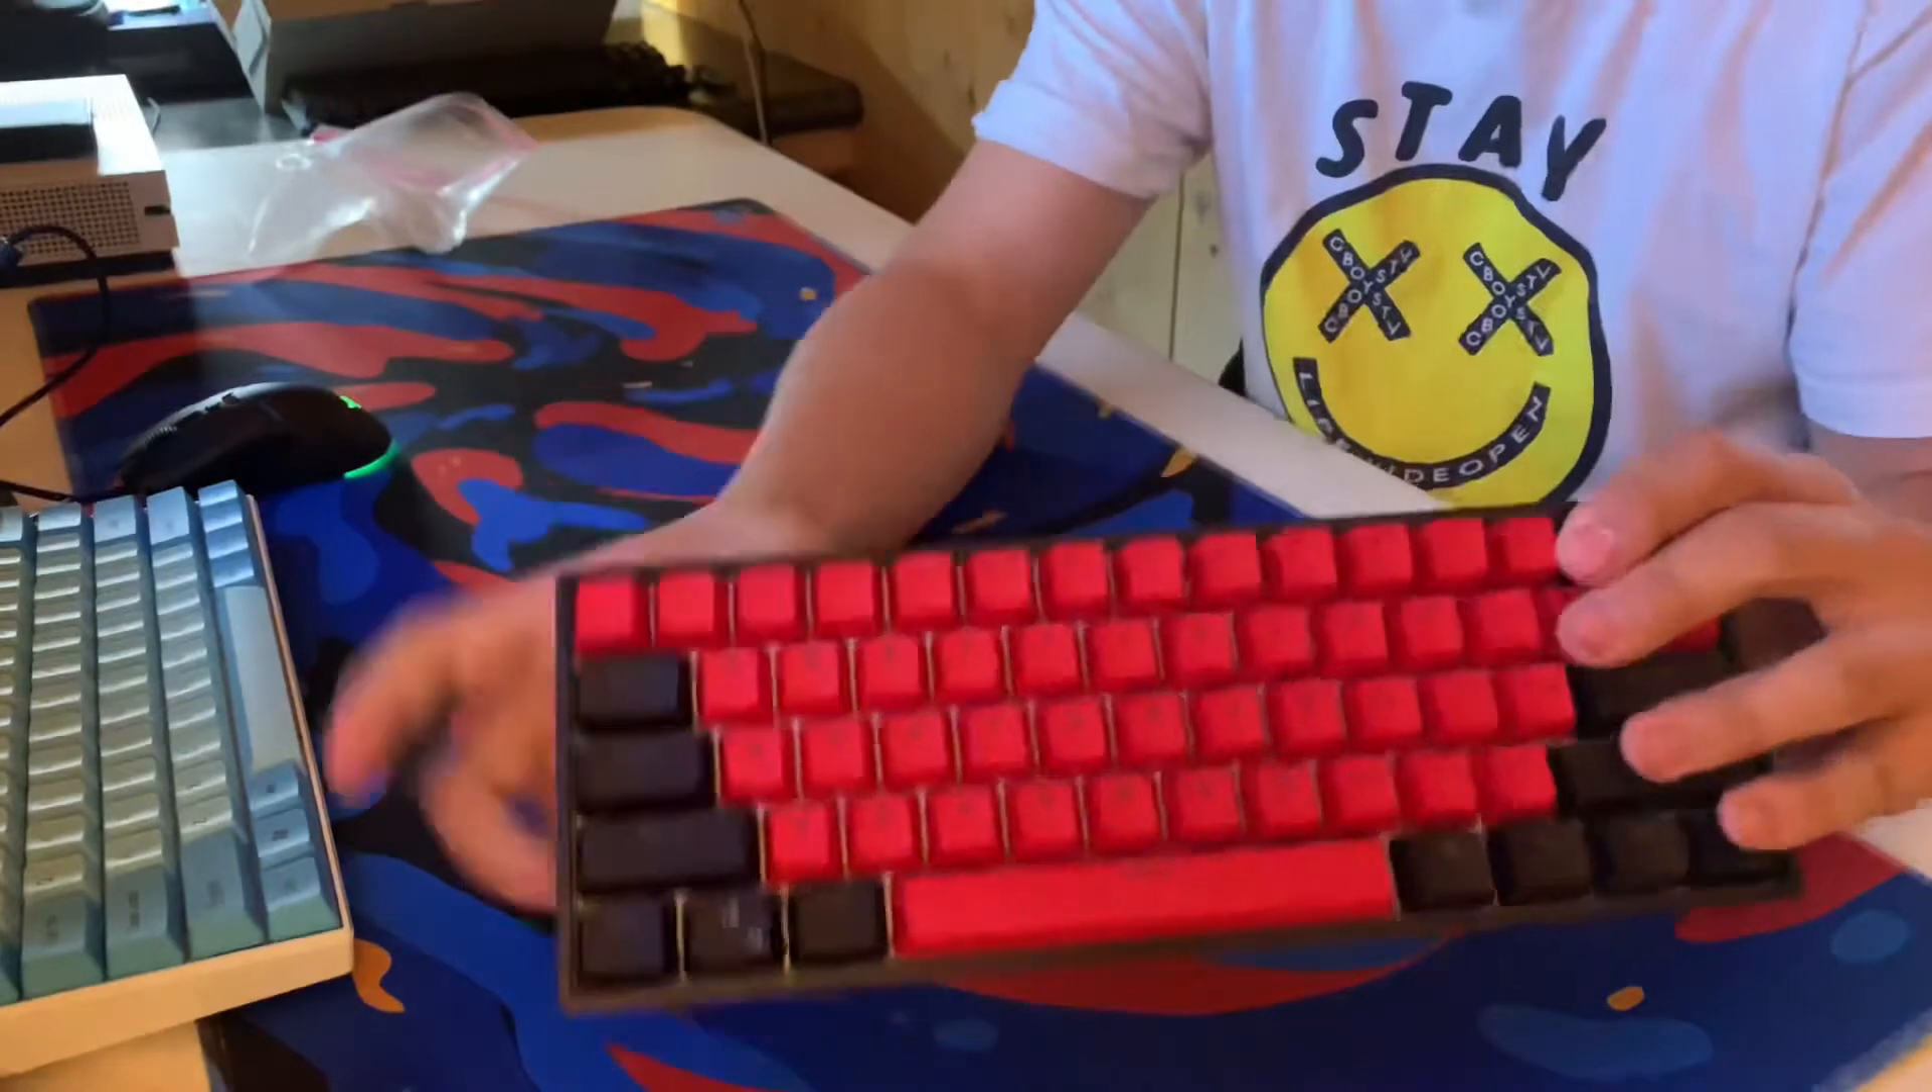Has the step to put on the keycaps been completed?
Yes.